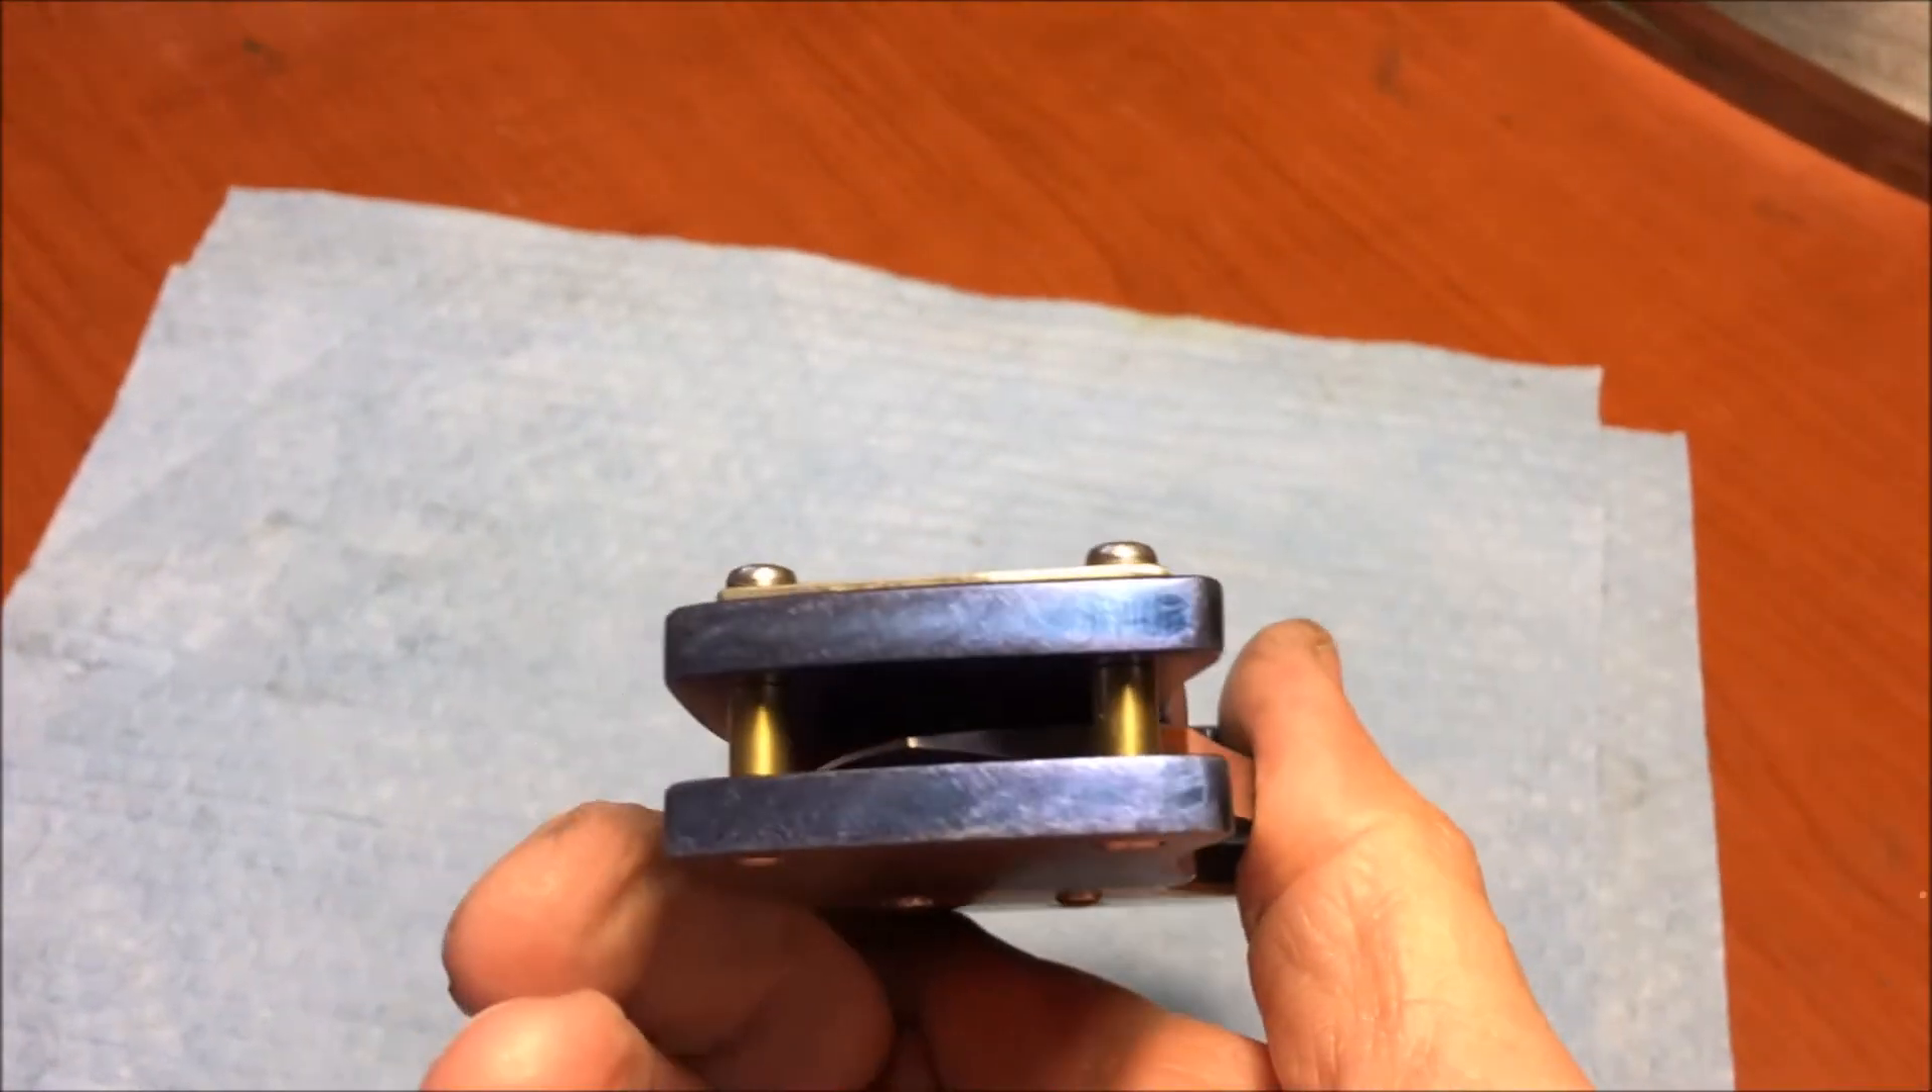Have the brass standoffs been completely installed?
Yes.